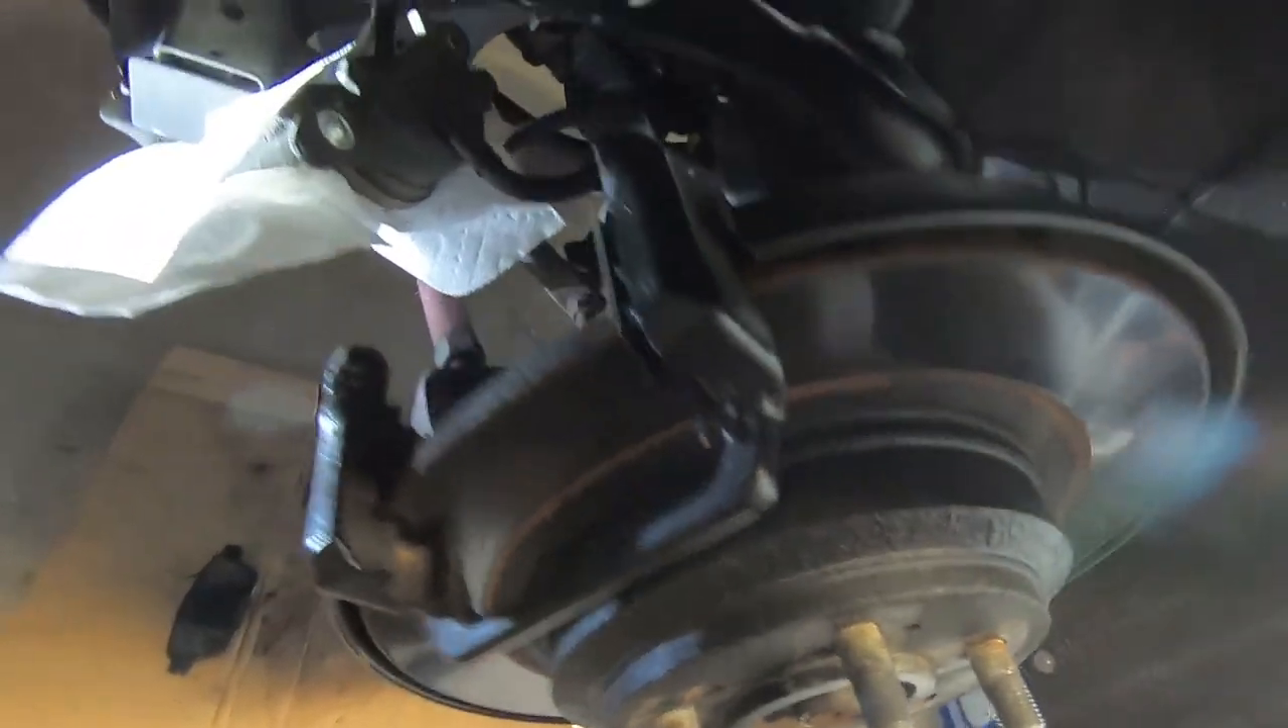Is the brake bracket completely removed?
No.